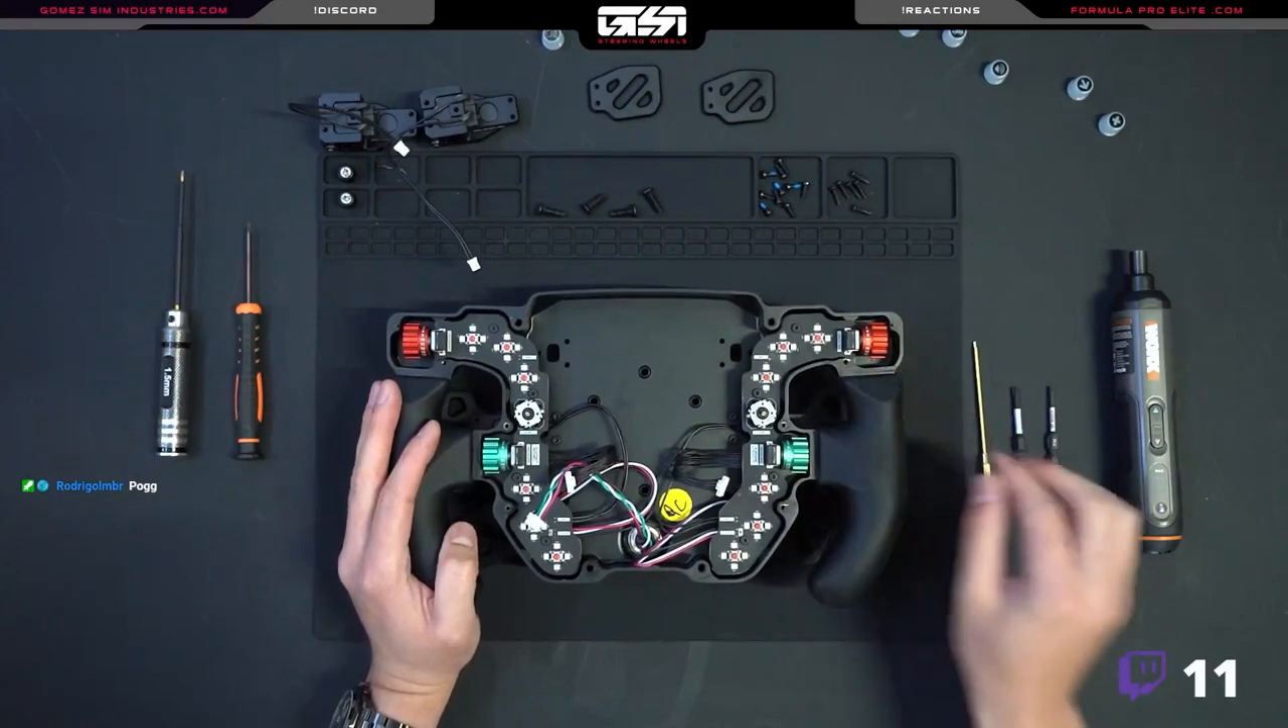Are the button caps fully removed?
Yes.